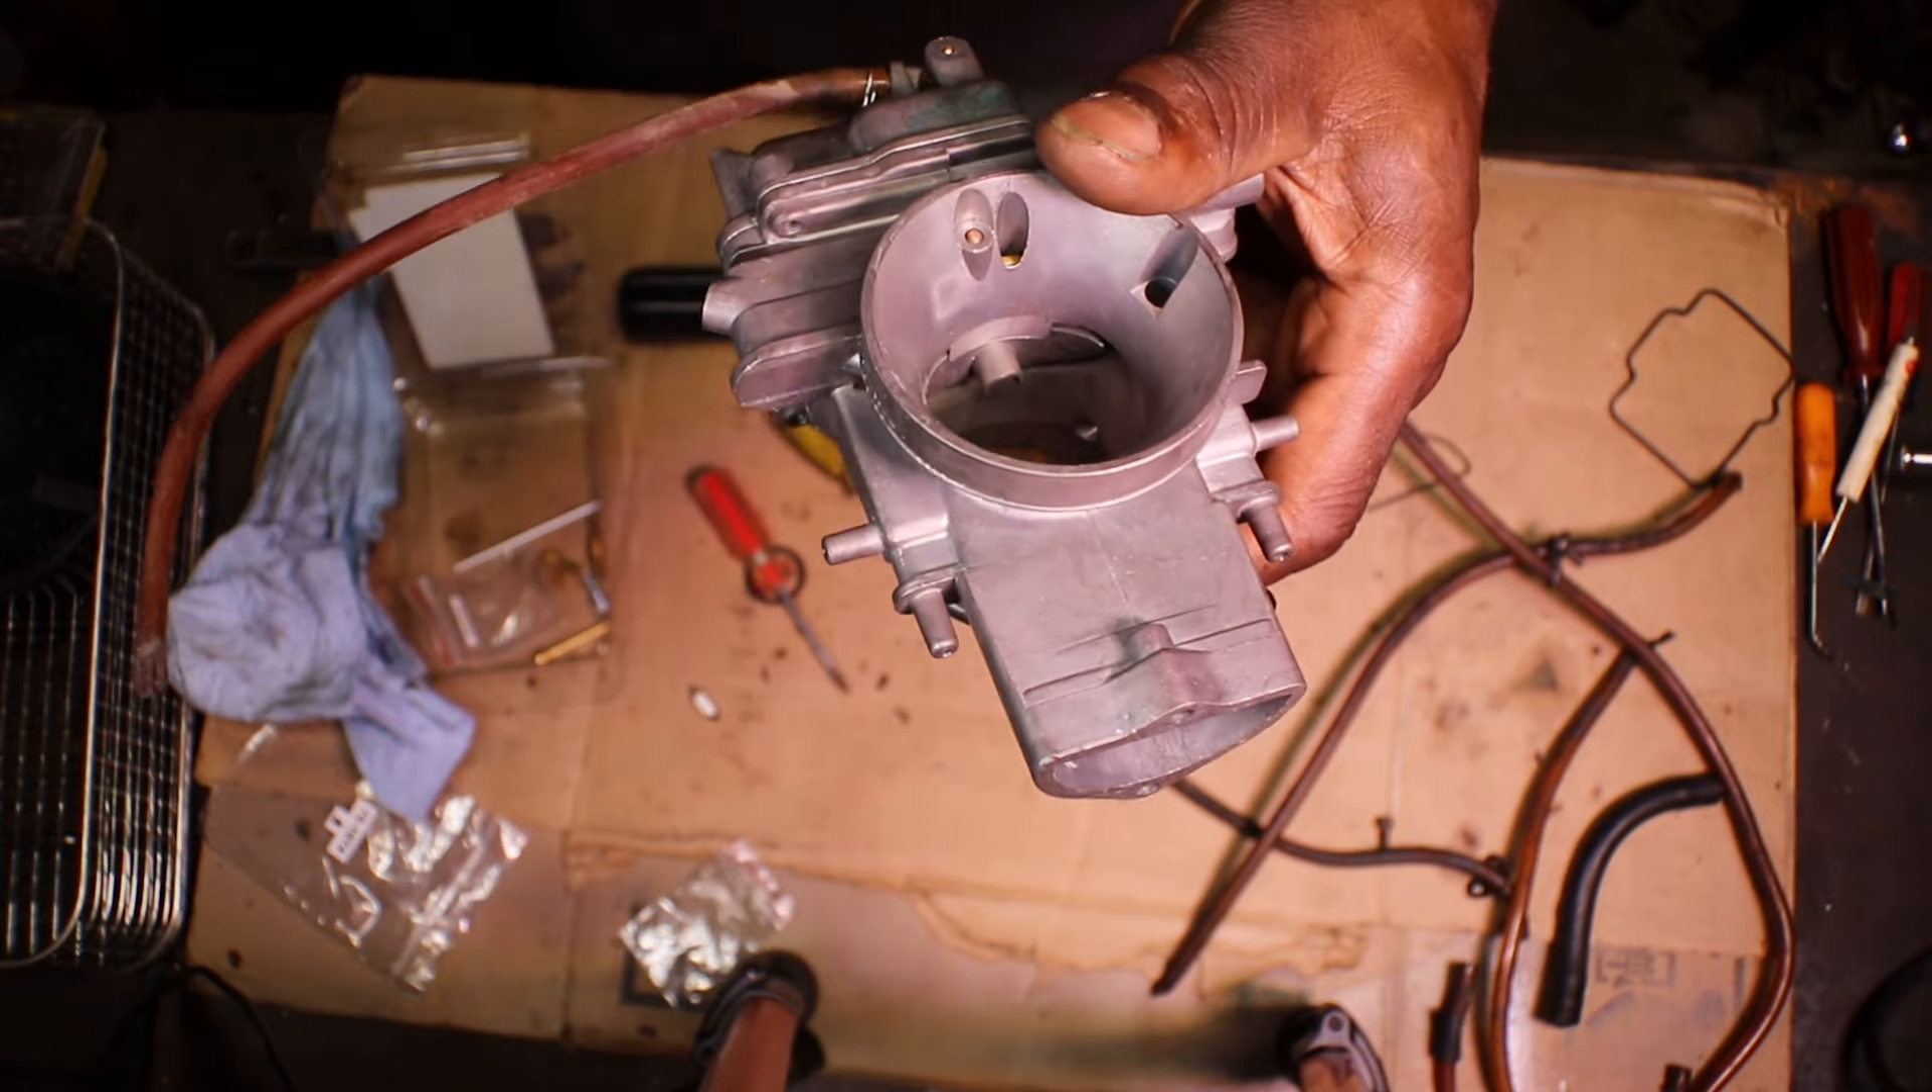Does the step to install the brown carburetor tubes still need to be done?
Yes.